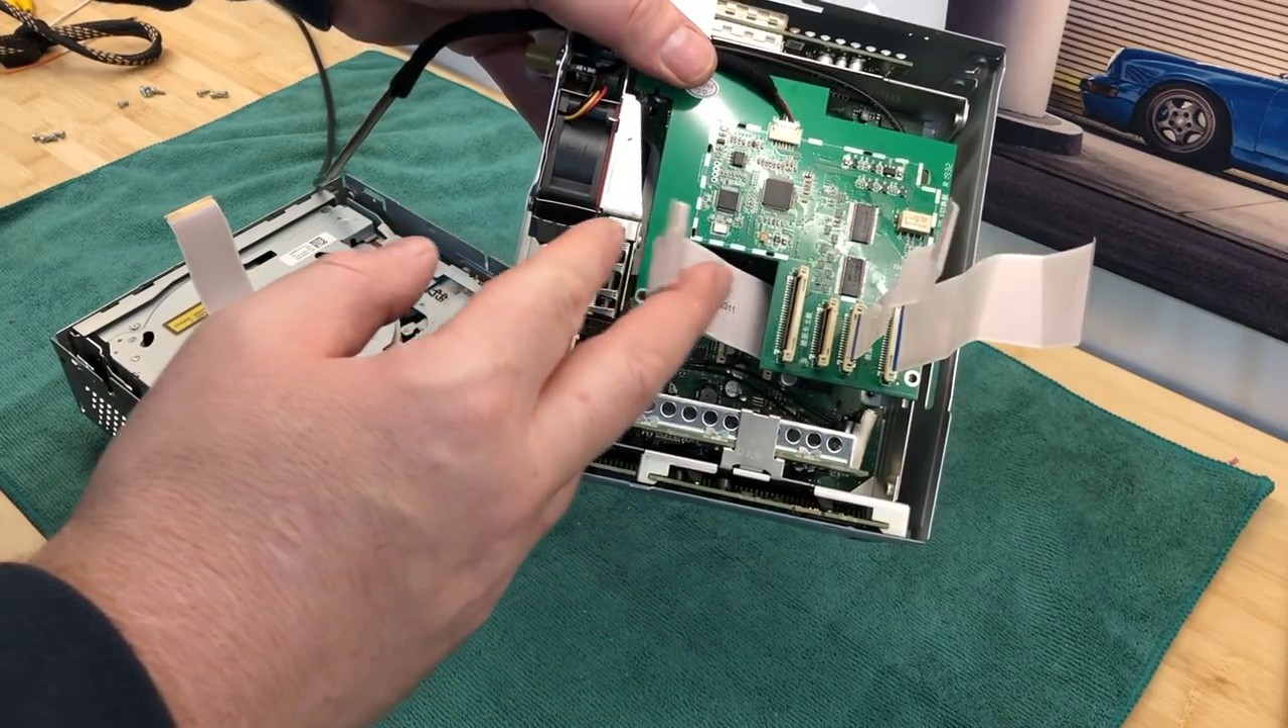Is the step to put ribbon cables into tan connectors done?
No.